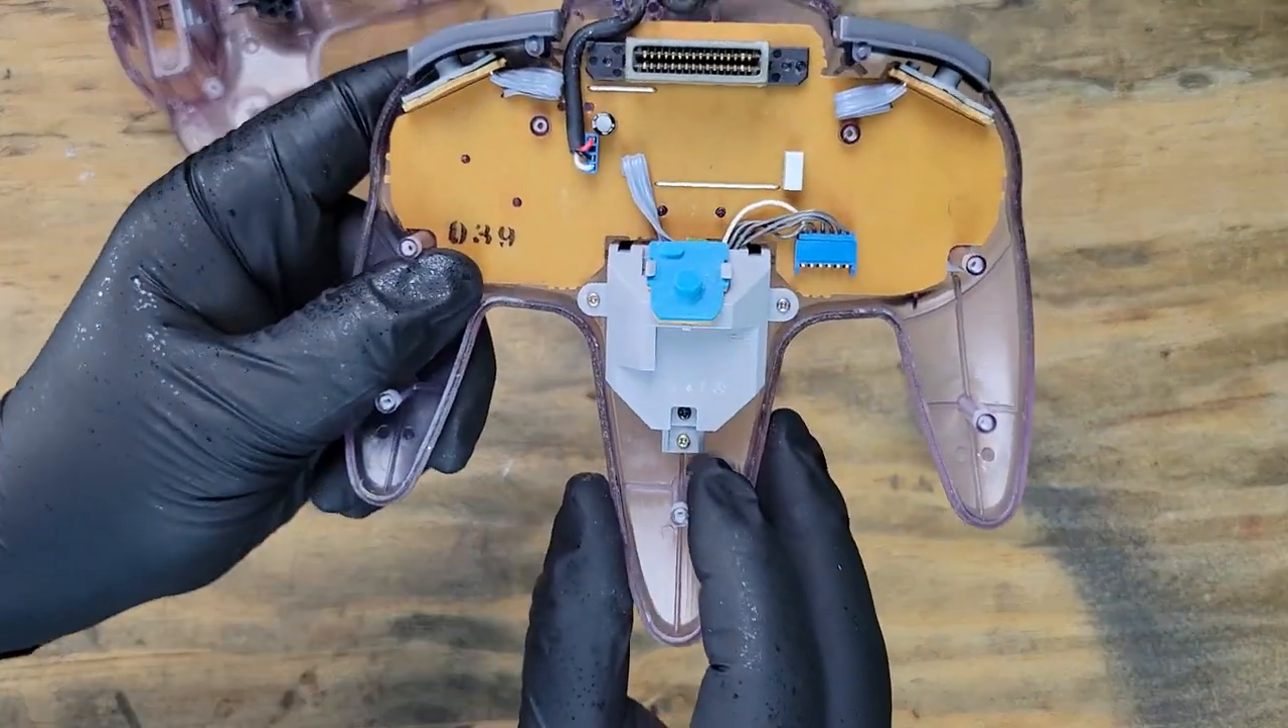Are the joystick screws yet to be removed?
Yes.